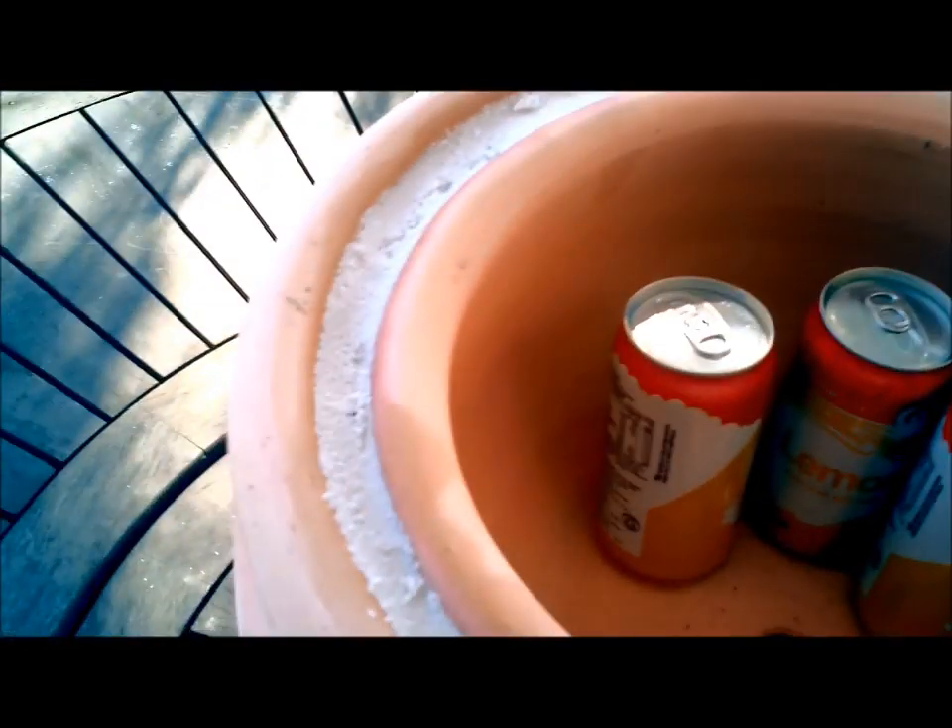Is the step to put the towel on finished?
No.